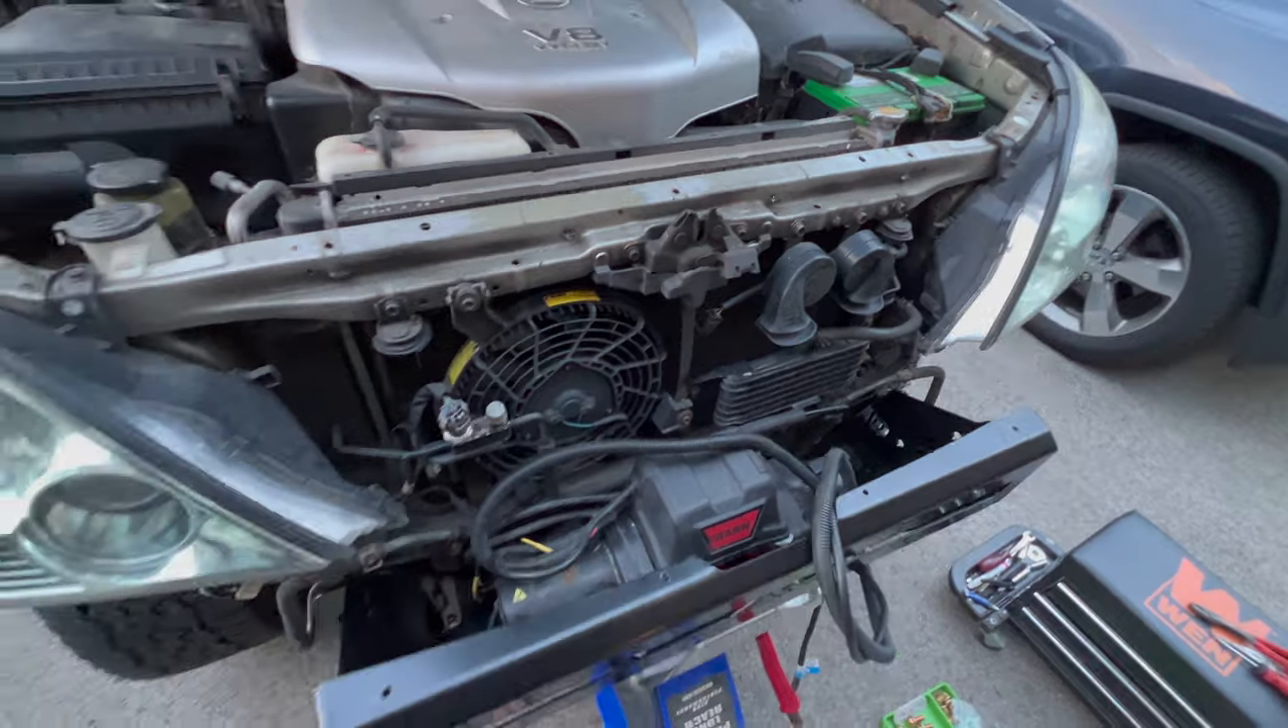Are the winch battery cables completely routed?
No.